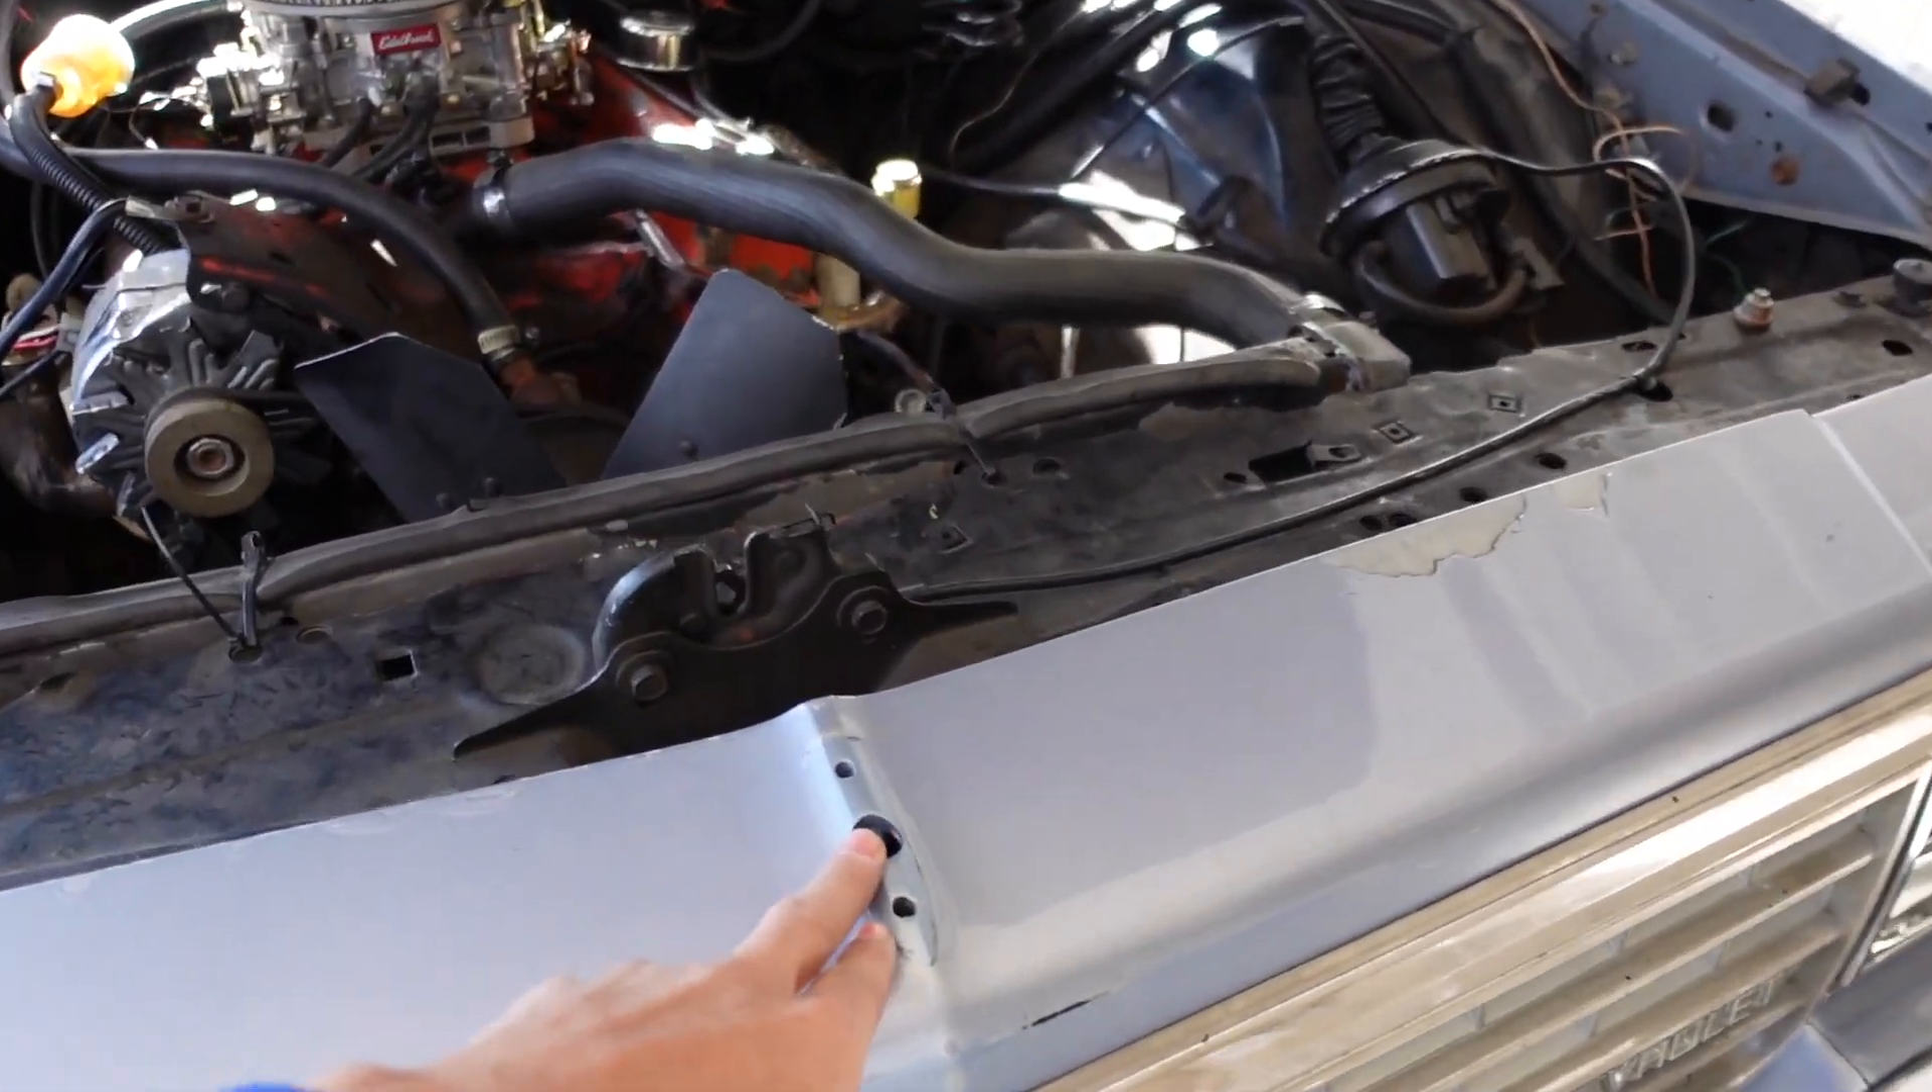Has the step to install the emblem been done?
No.